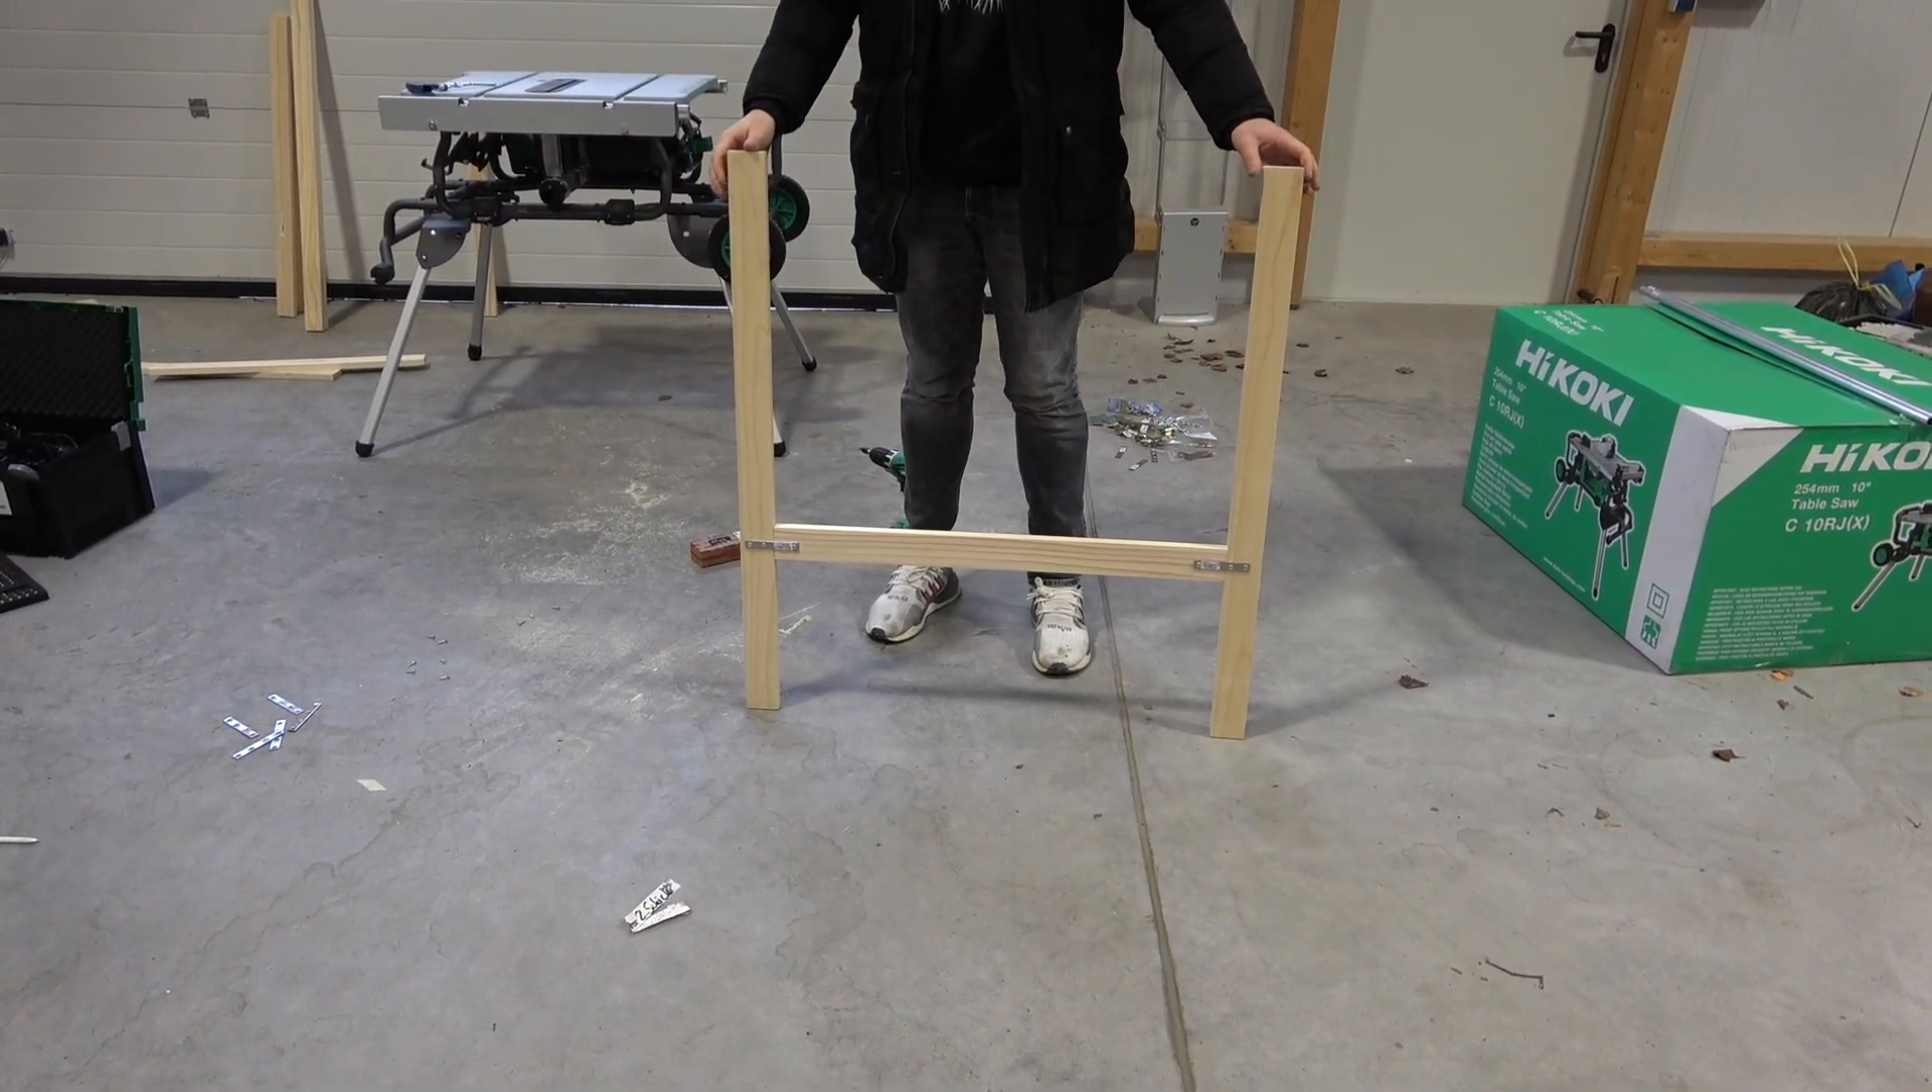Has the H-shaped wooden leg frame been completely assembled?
Yes.